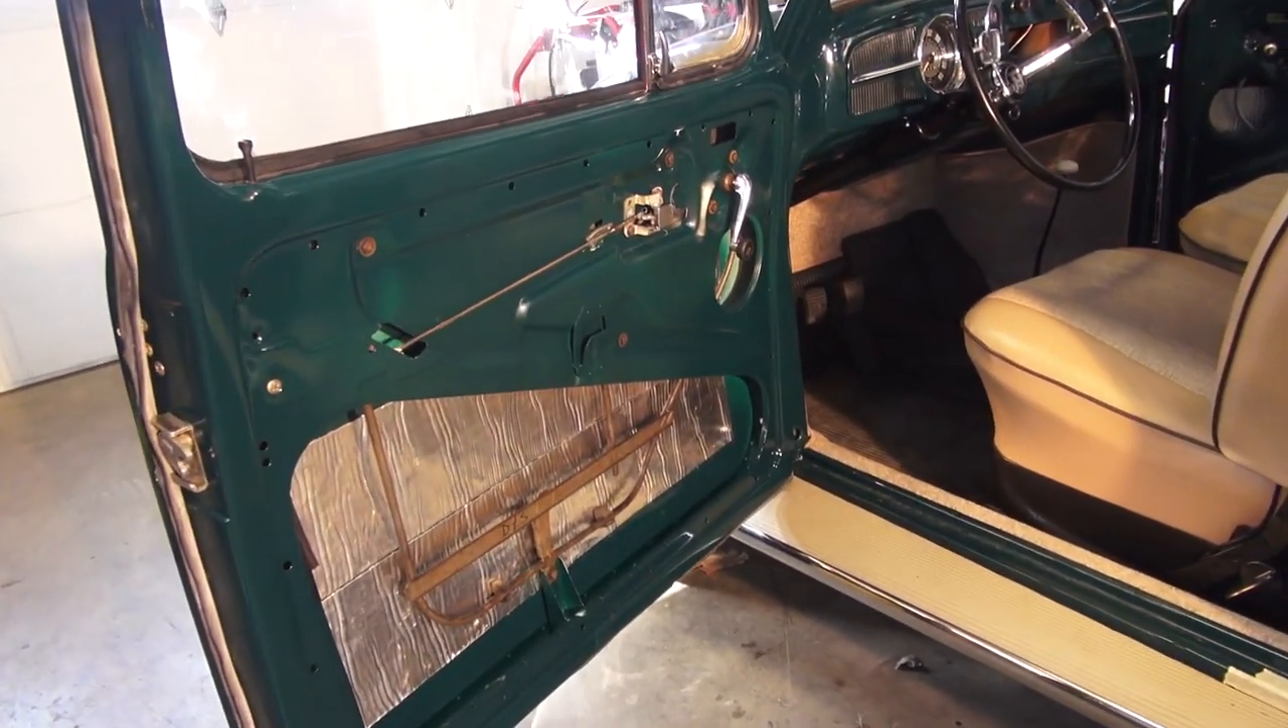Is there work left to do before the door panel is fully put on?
Yes.